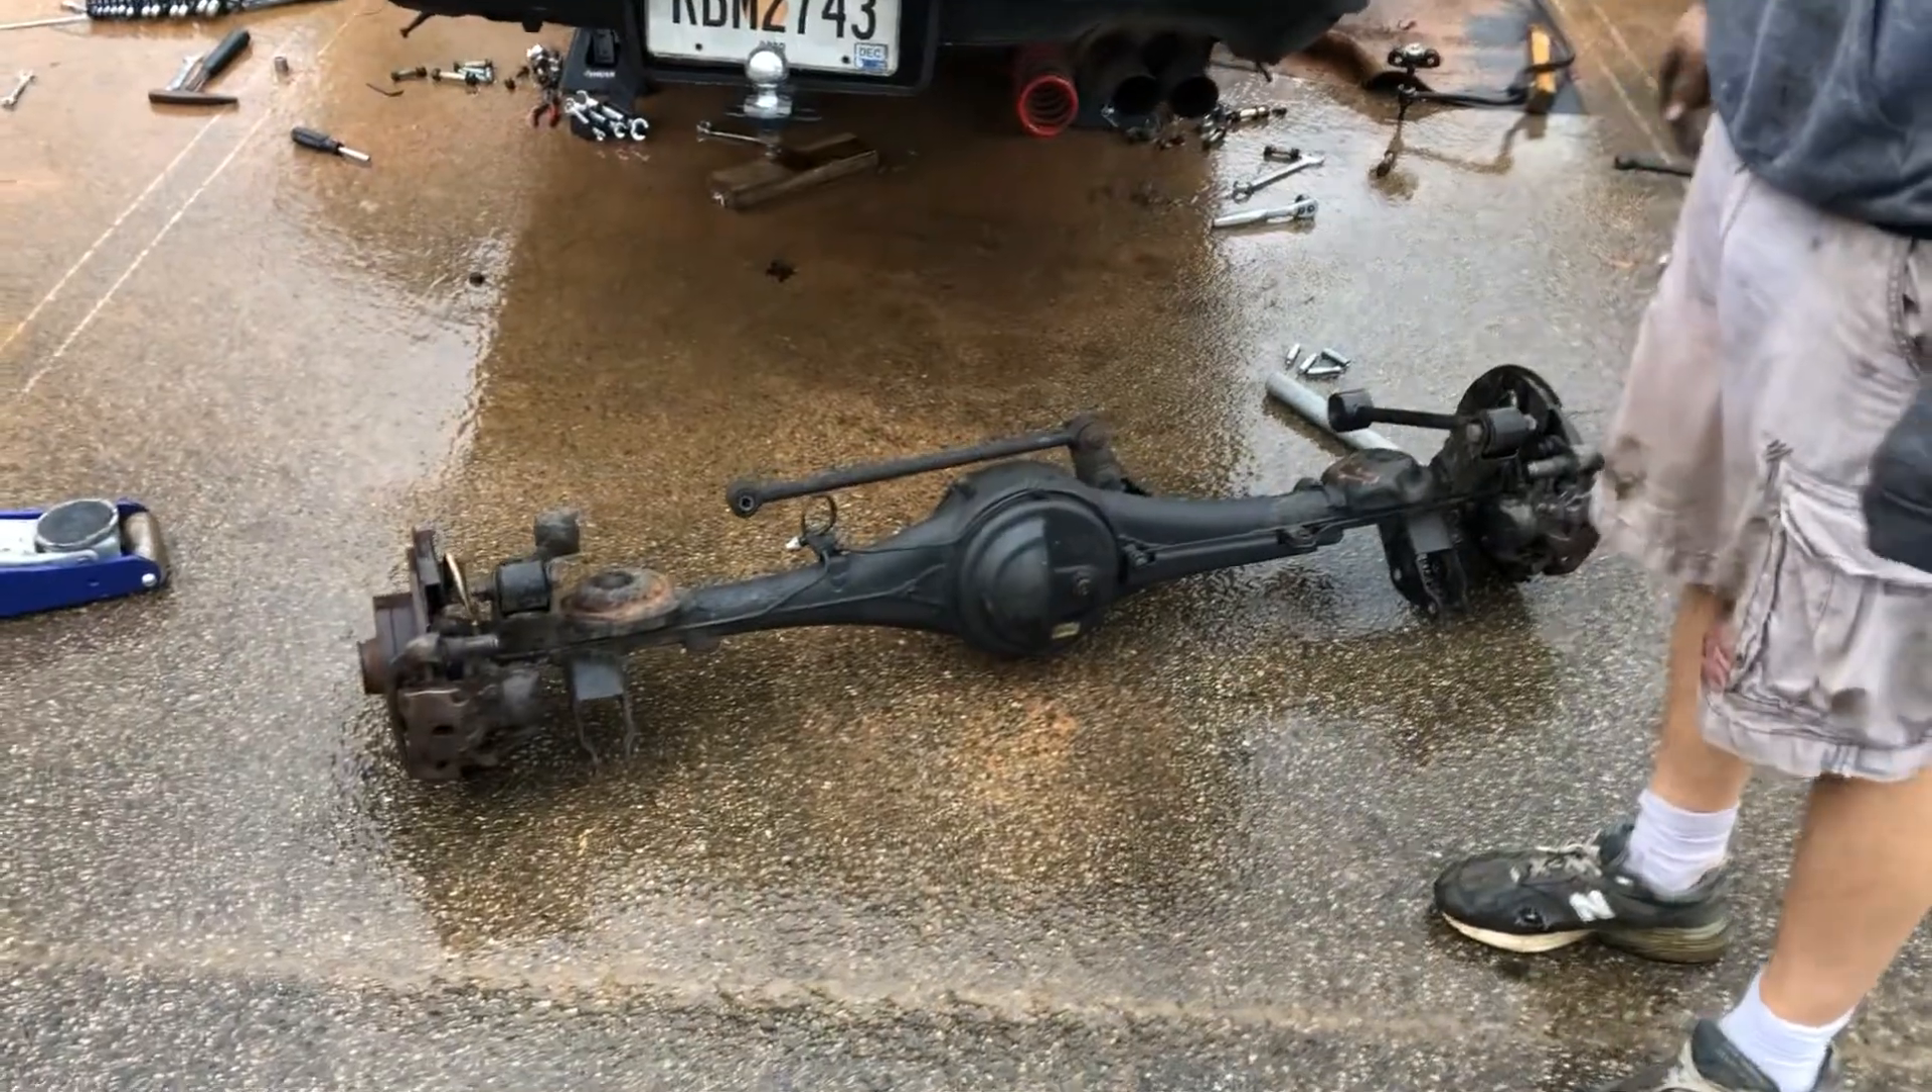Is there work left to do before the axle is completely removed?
No.